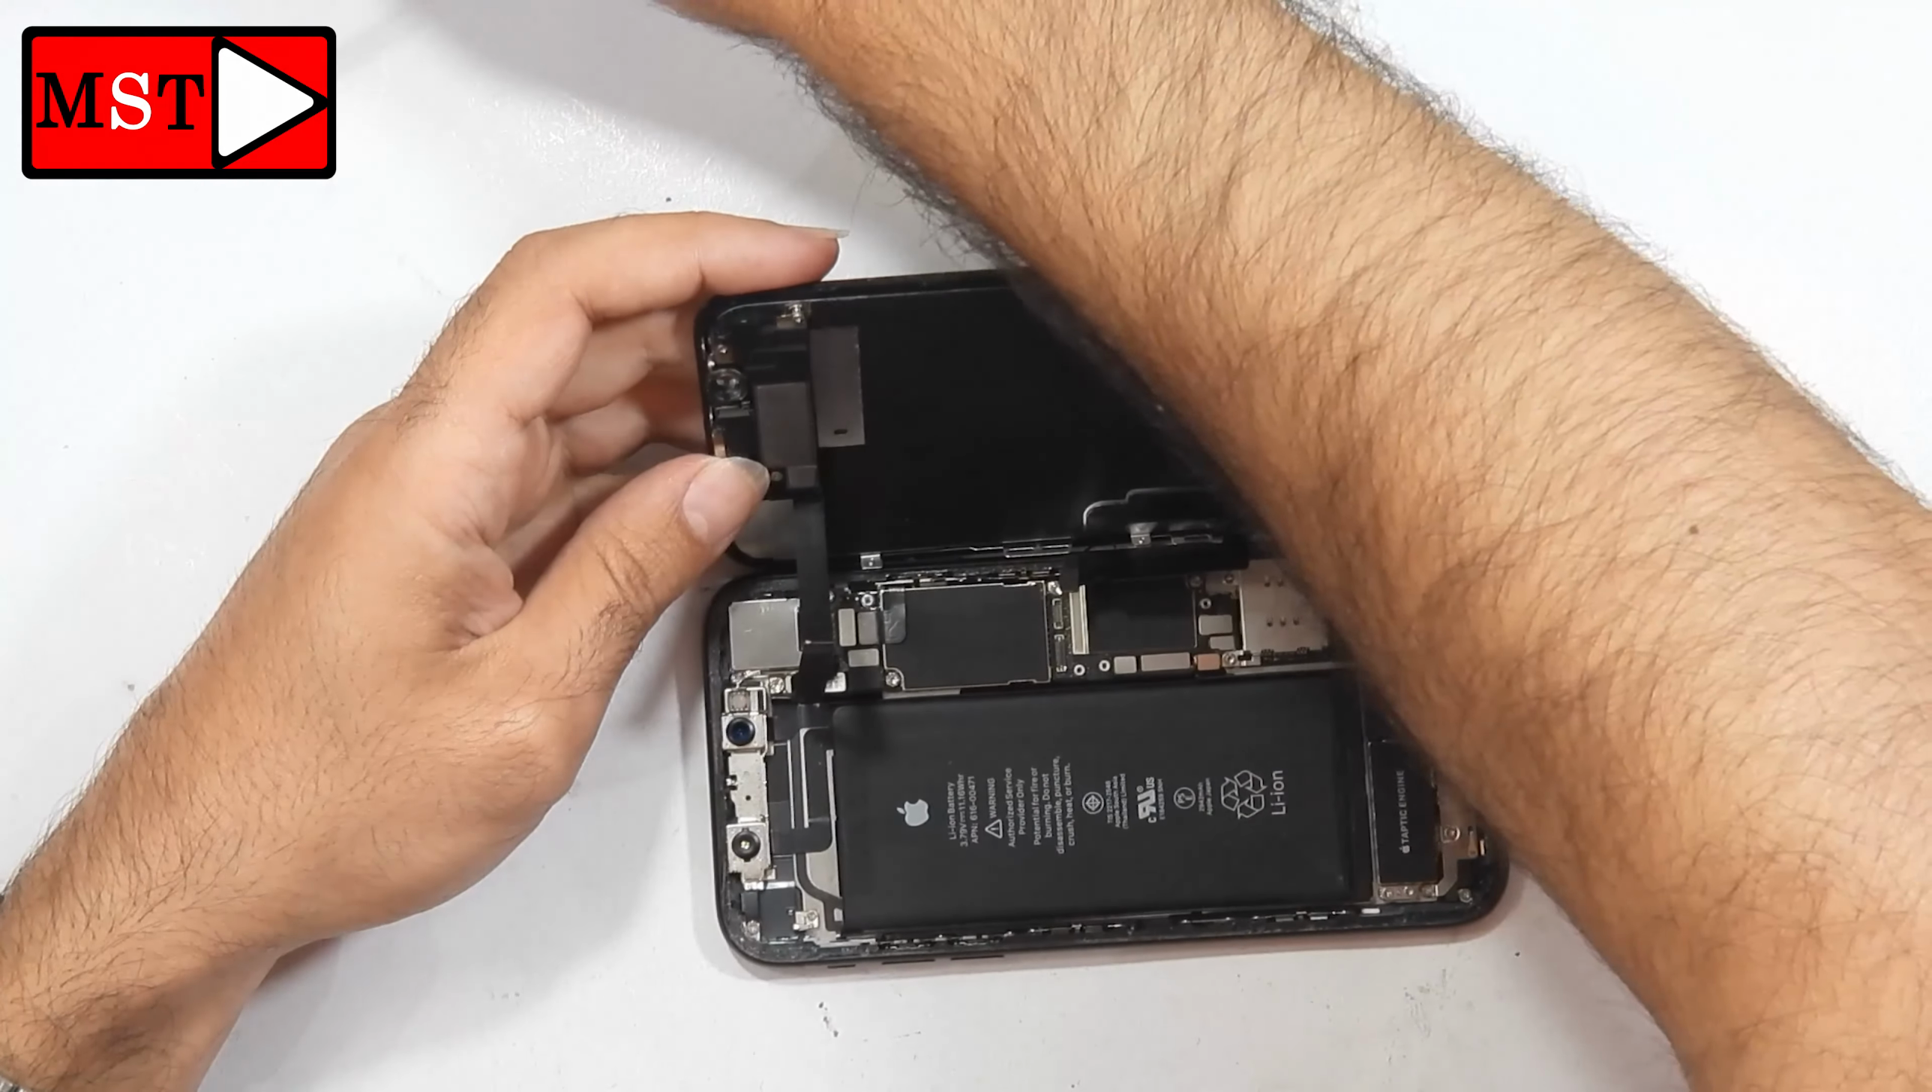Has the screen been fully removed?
No.